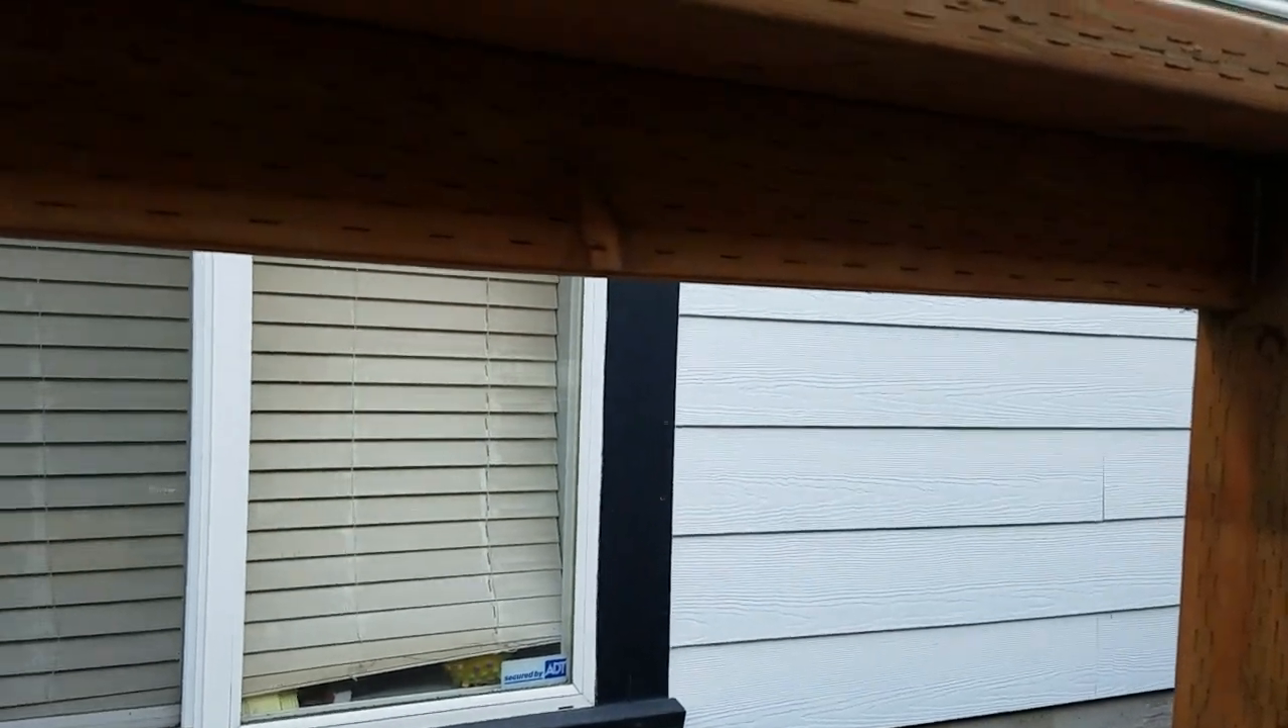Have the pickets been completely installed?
No.